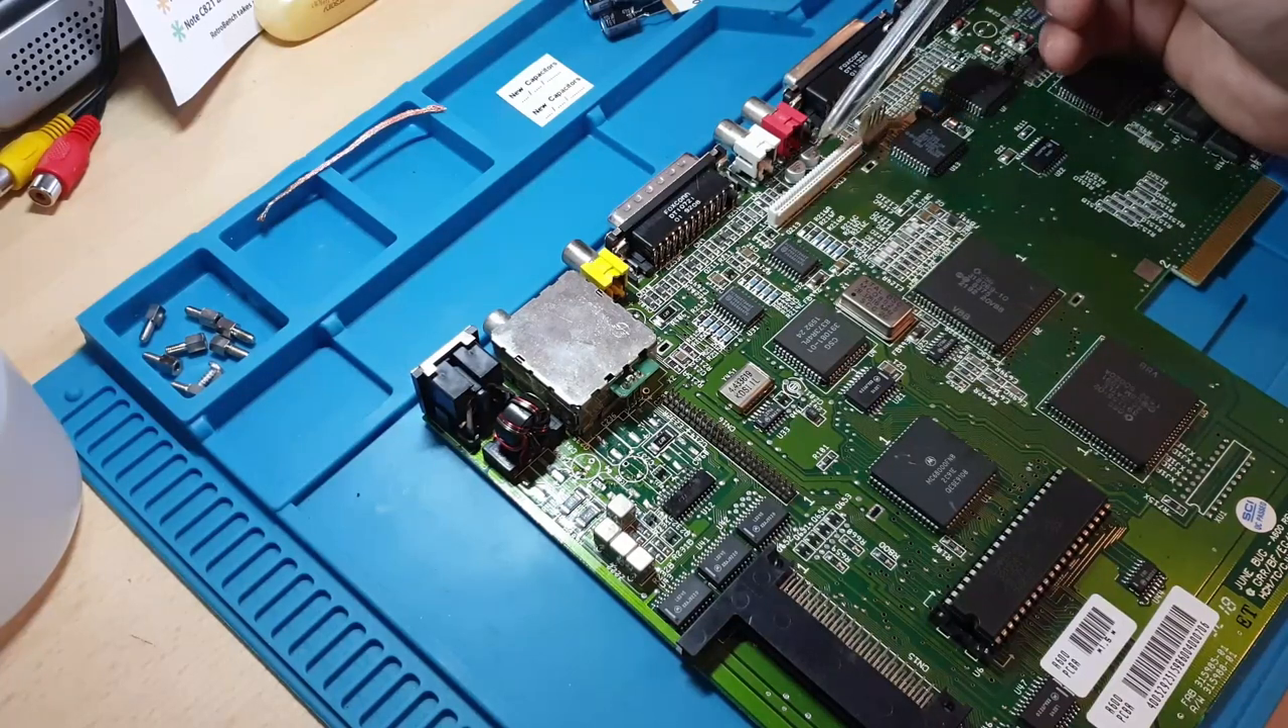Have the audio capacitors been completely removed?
No.